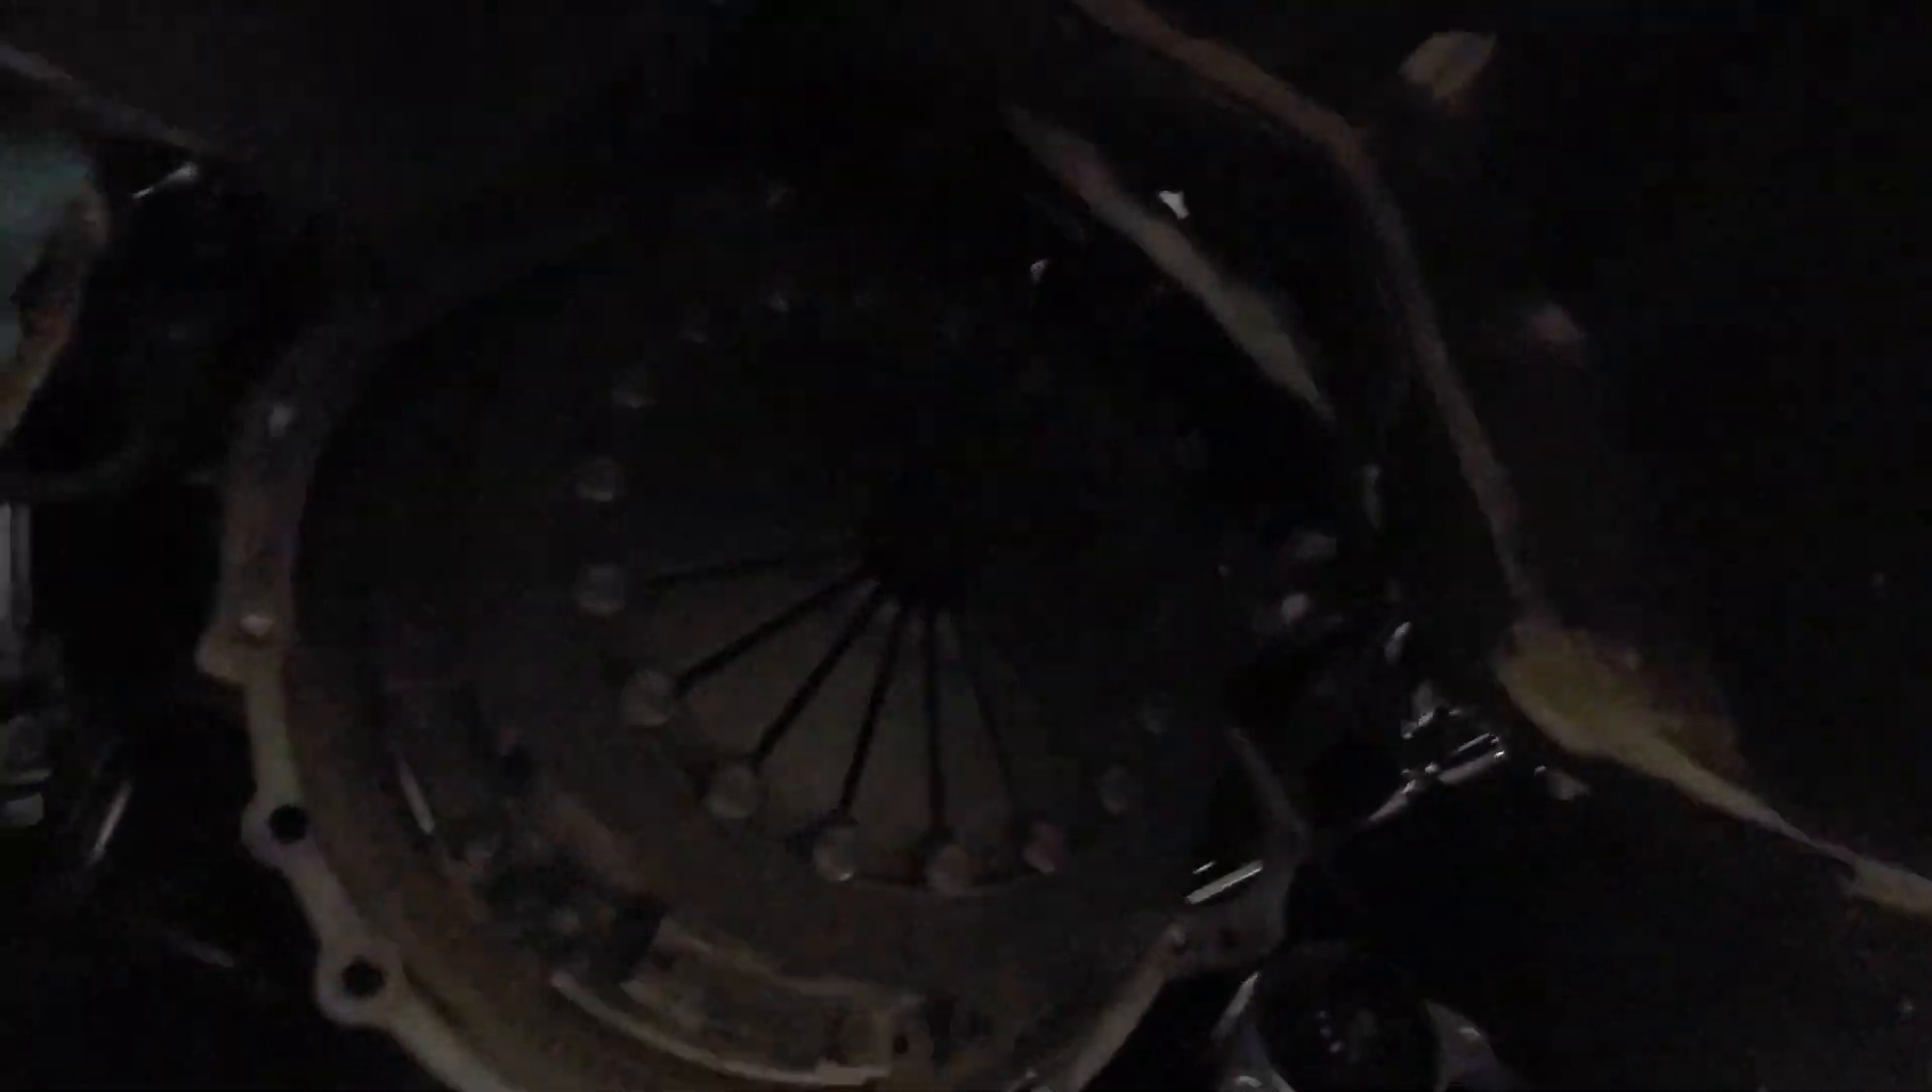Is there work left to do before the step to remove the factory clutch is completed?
Yes.